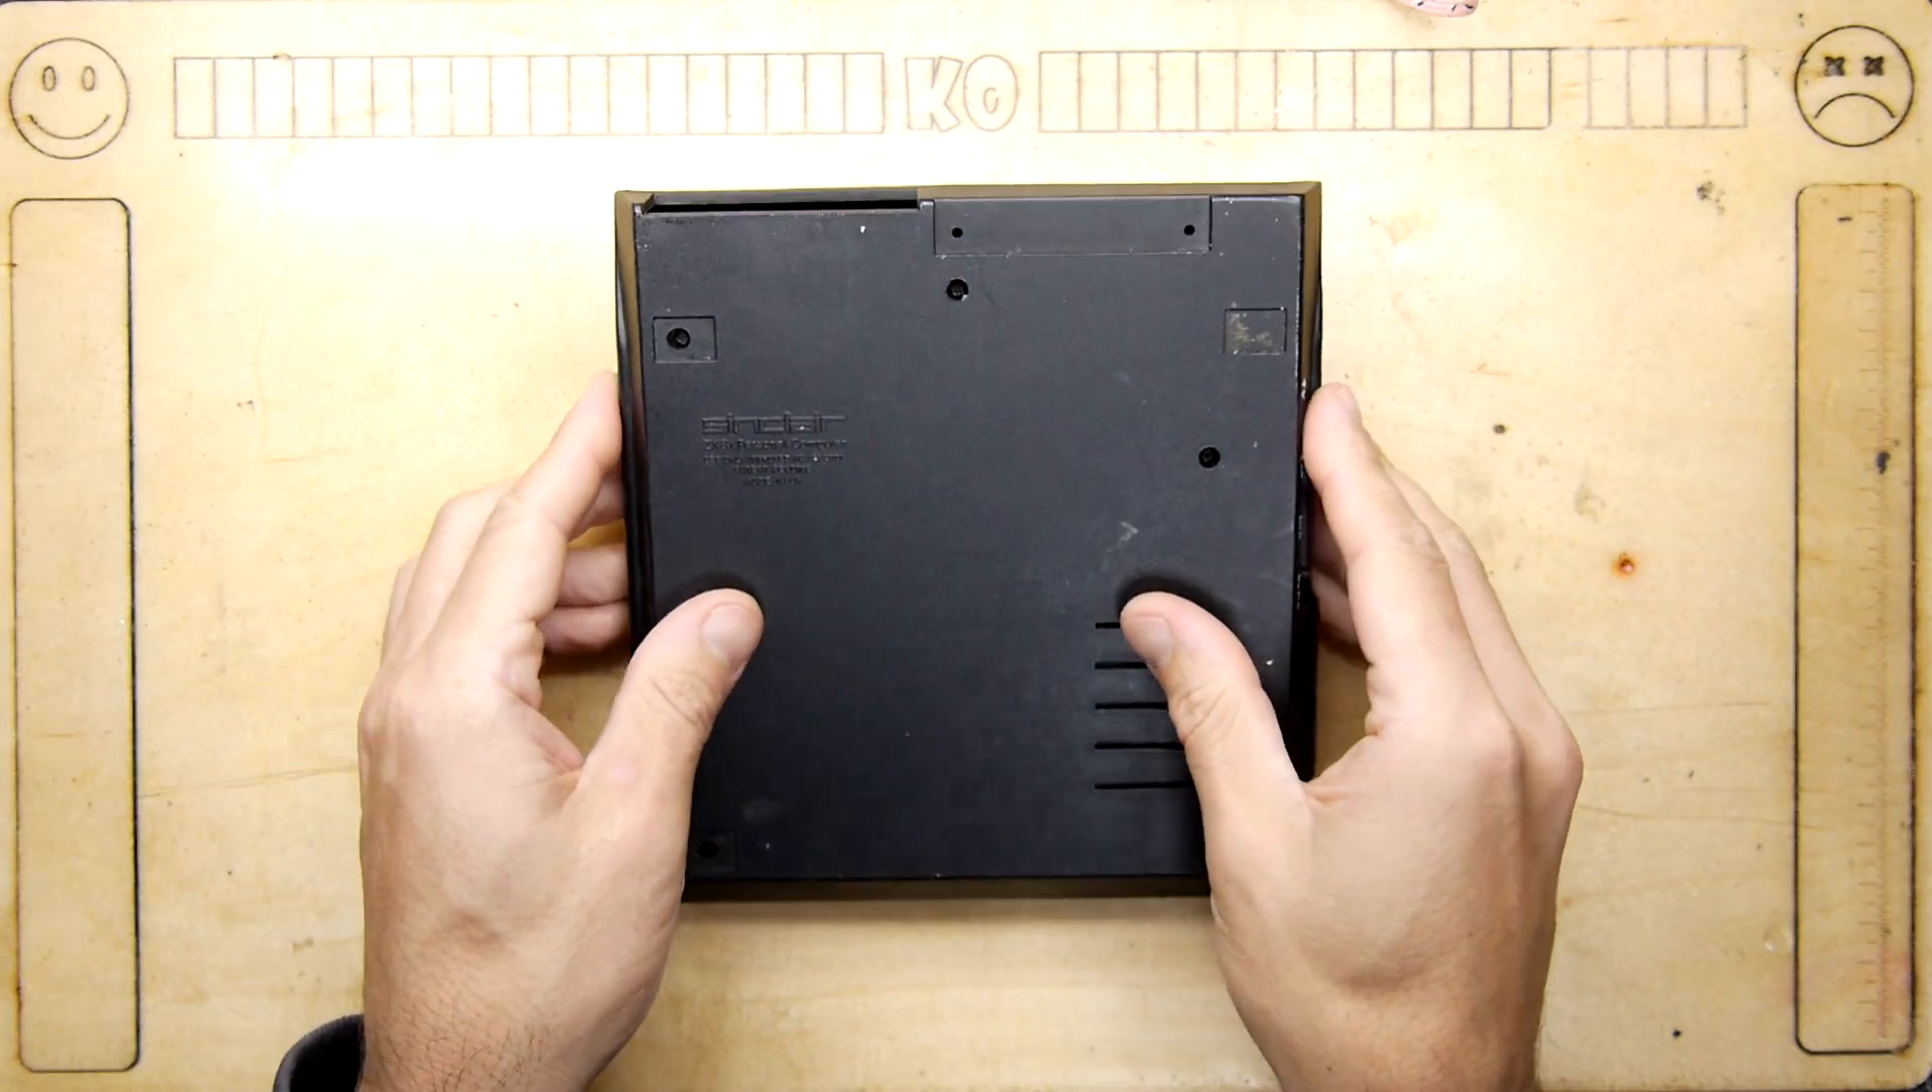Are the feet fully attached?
No.